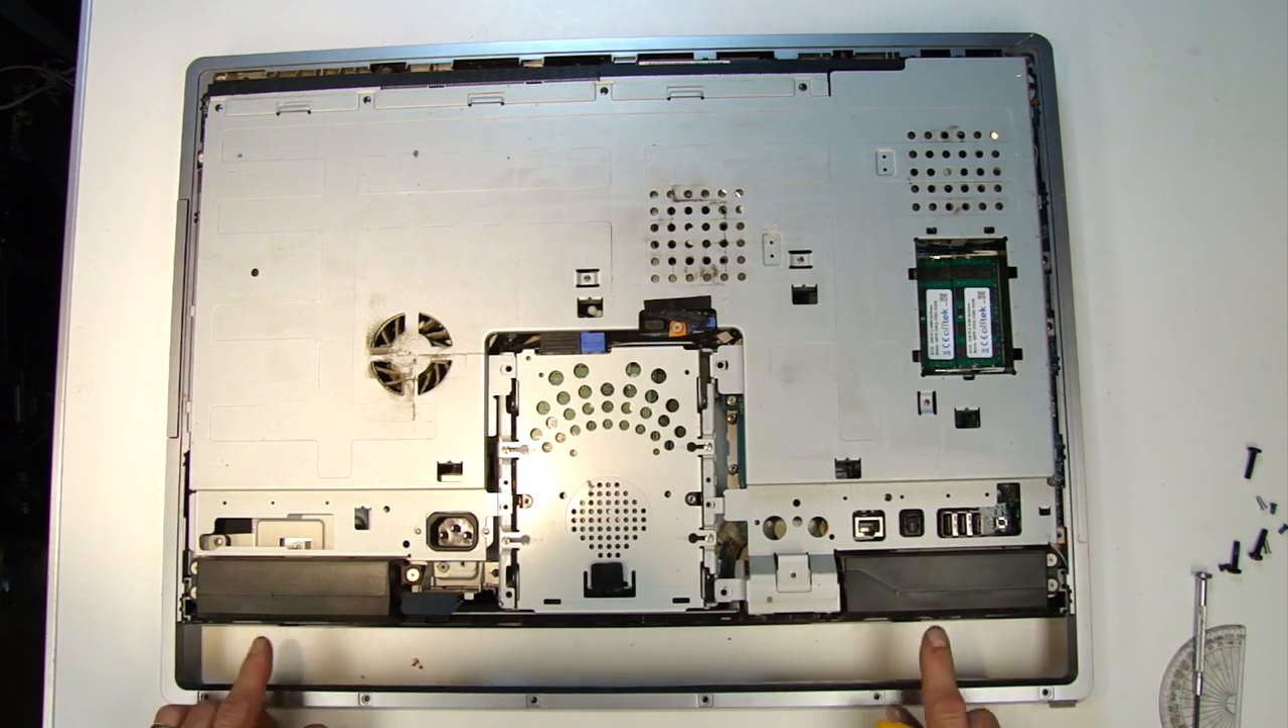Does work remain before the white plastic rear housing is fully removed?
No.